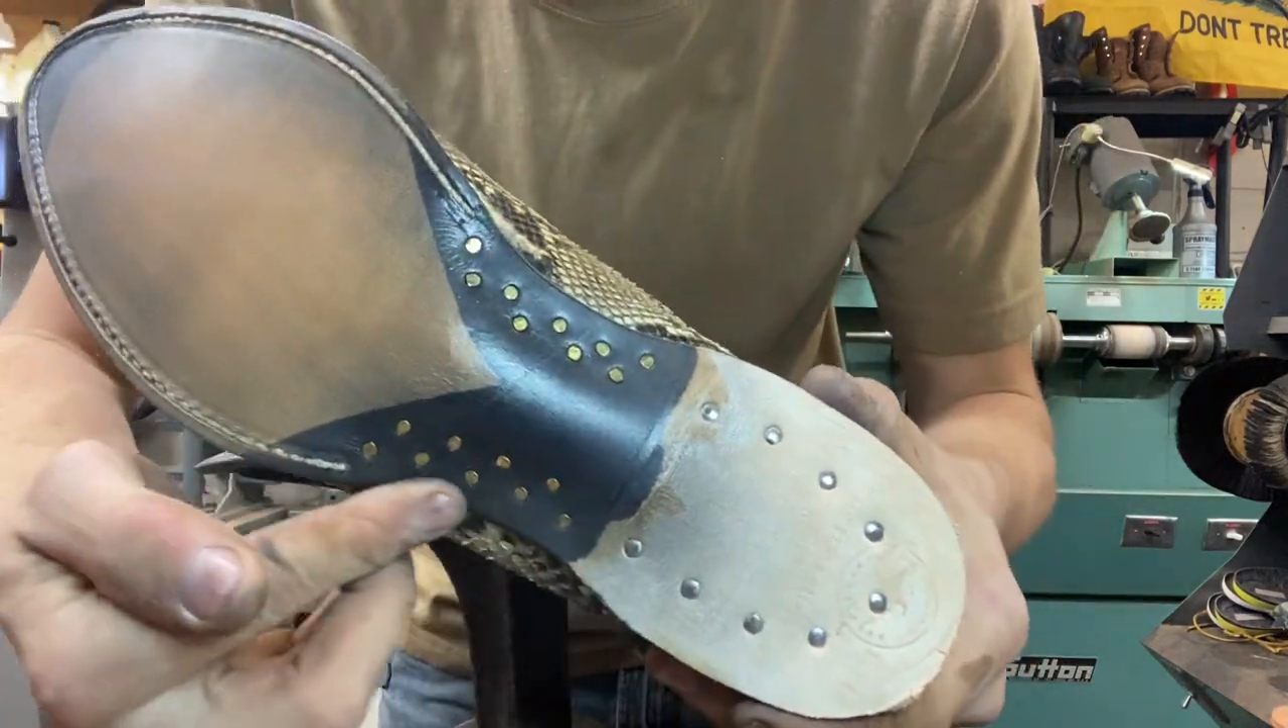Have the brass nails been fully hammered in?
Yes.